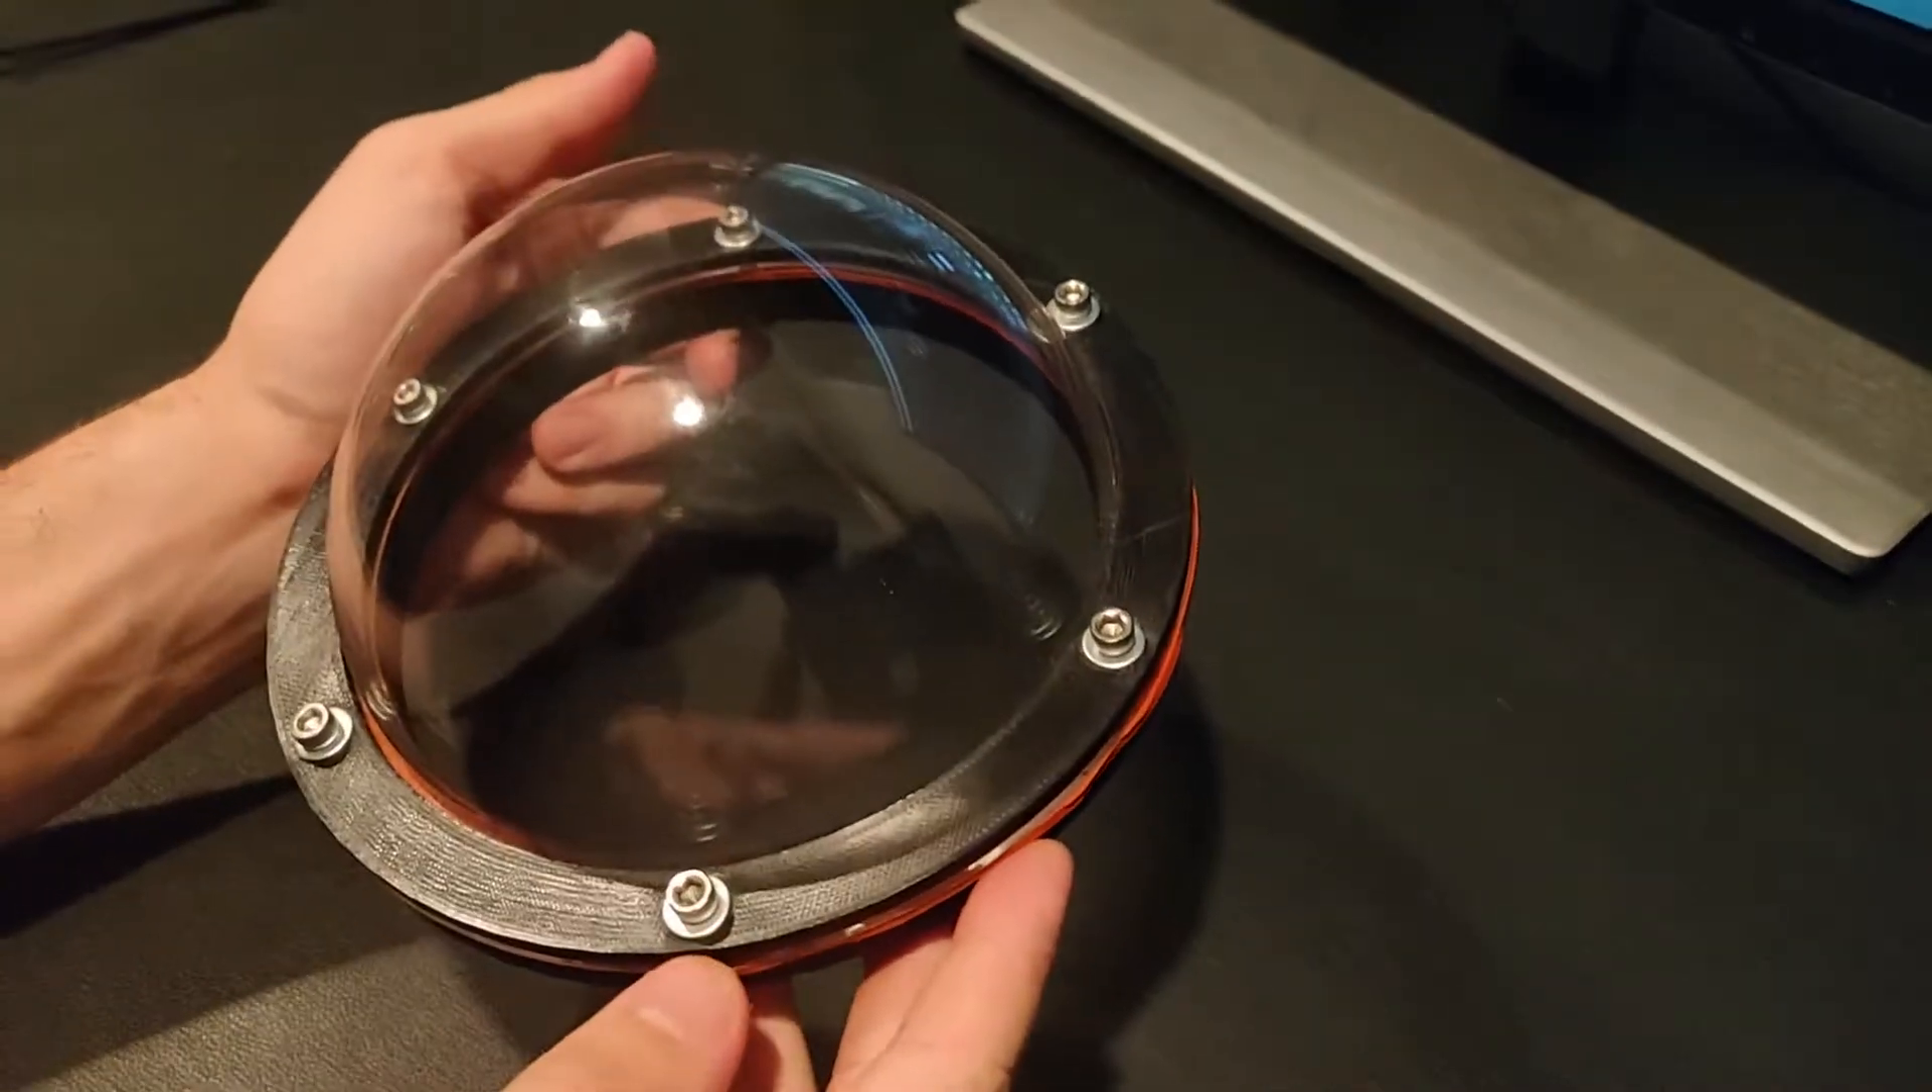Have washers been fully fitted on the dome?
Yes.